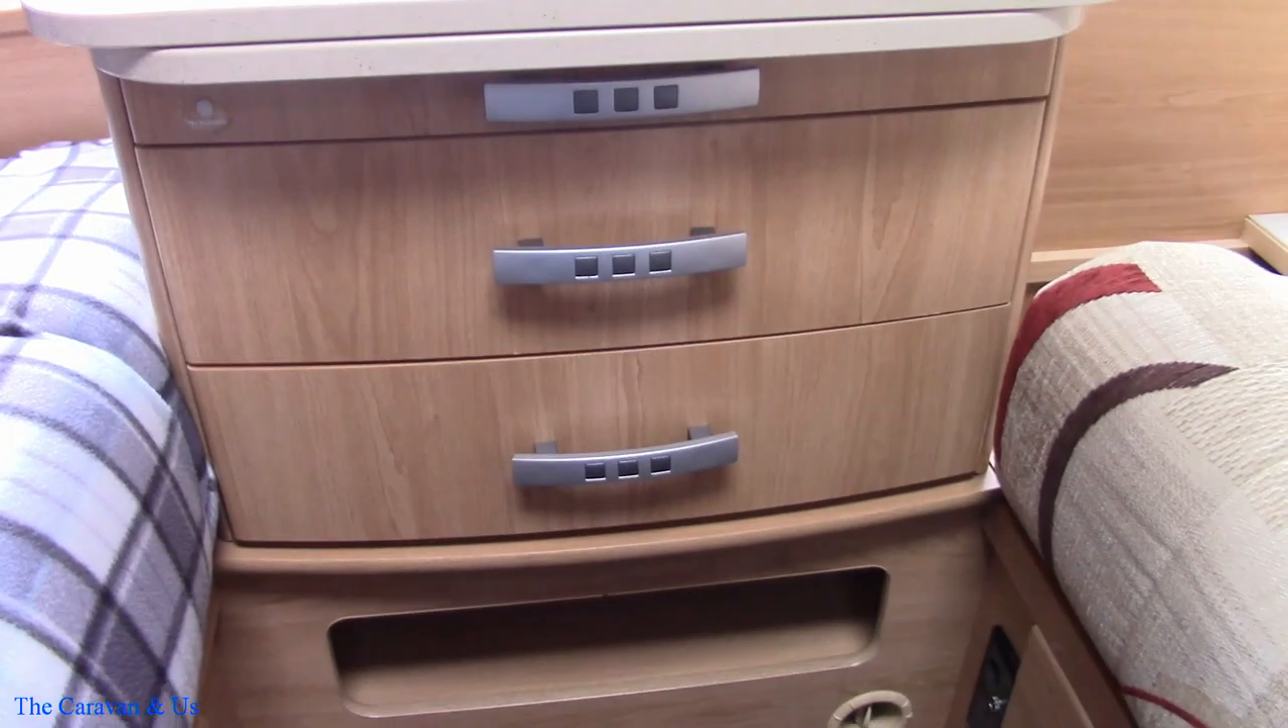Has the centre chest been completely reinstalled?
Yes.